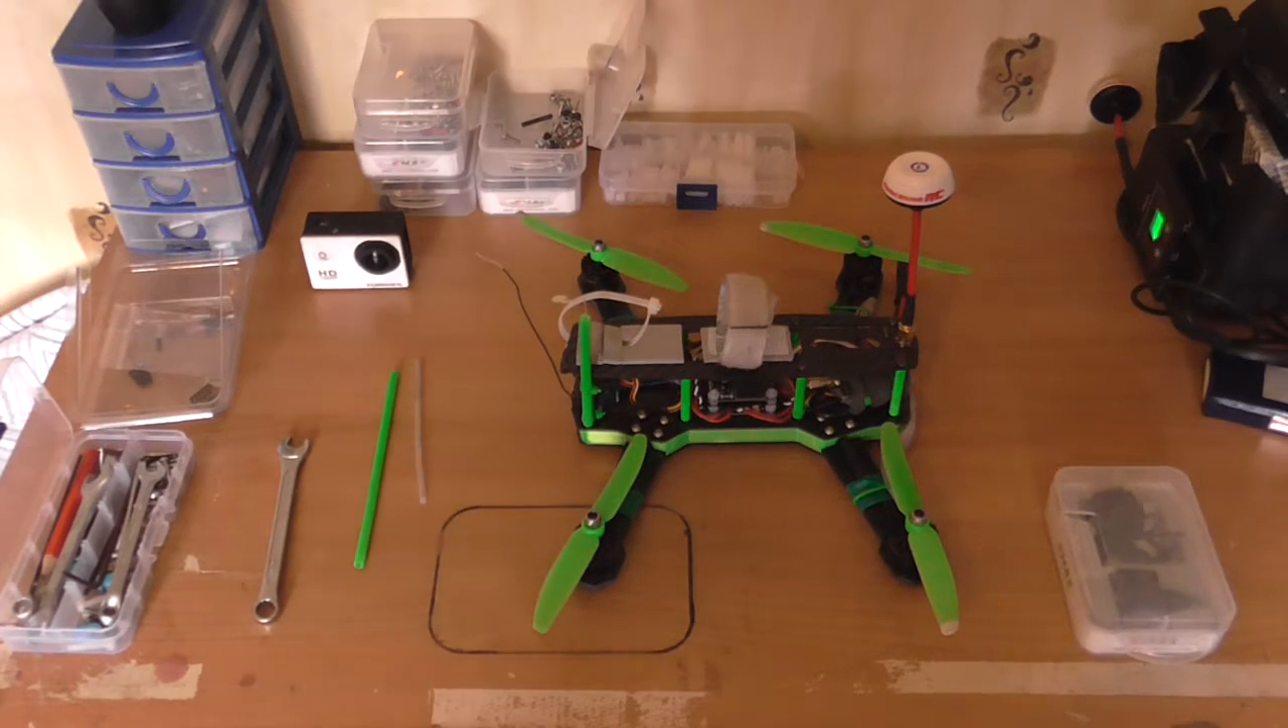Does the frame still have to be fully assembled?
No.